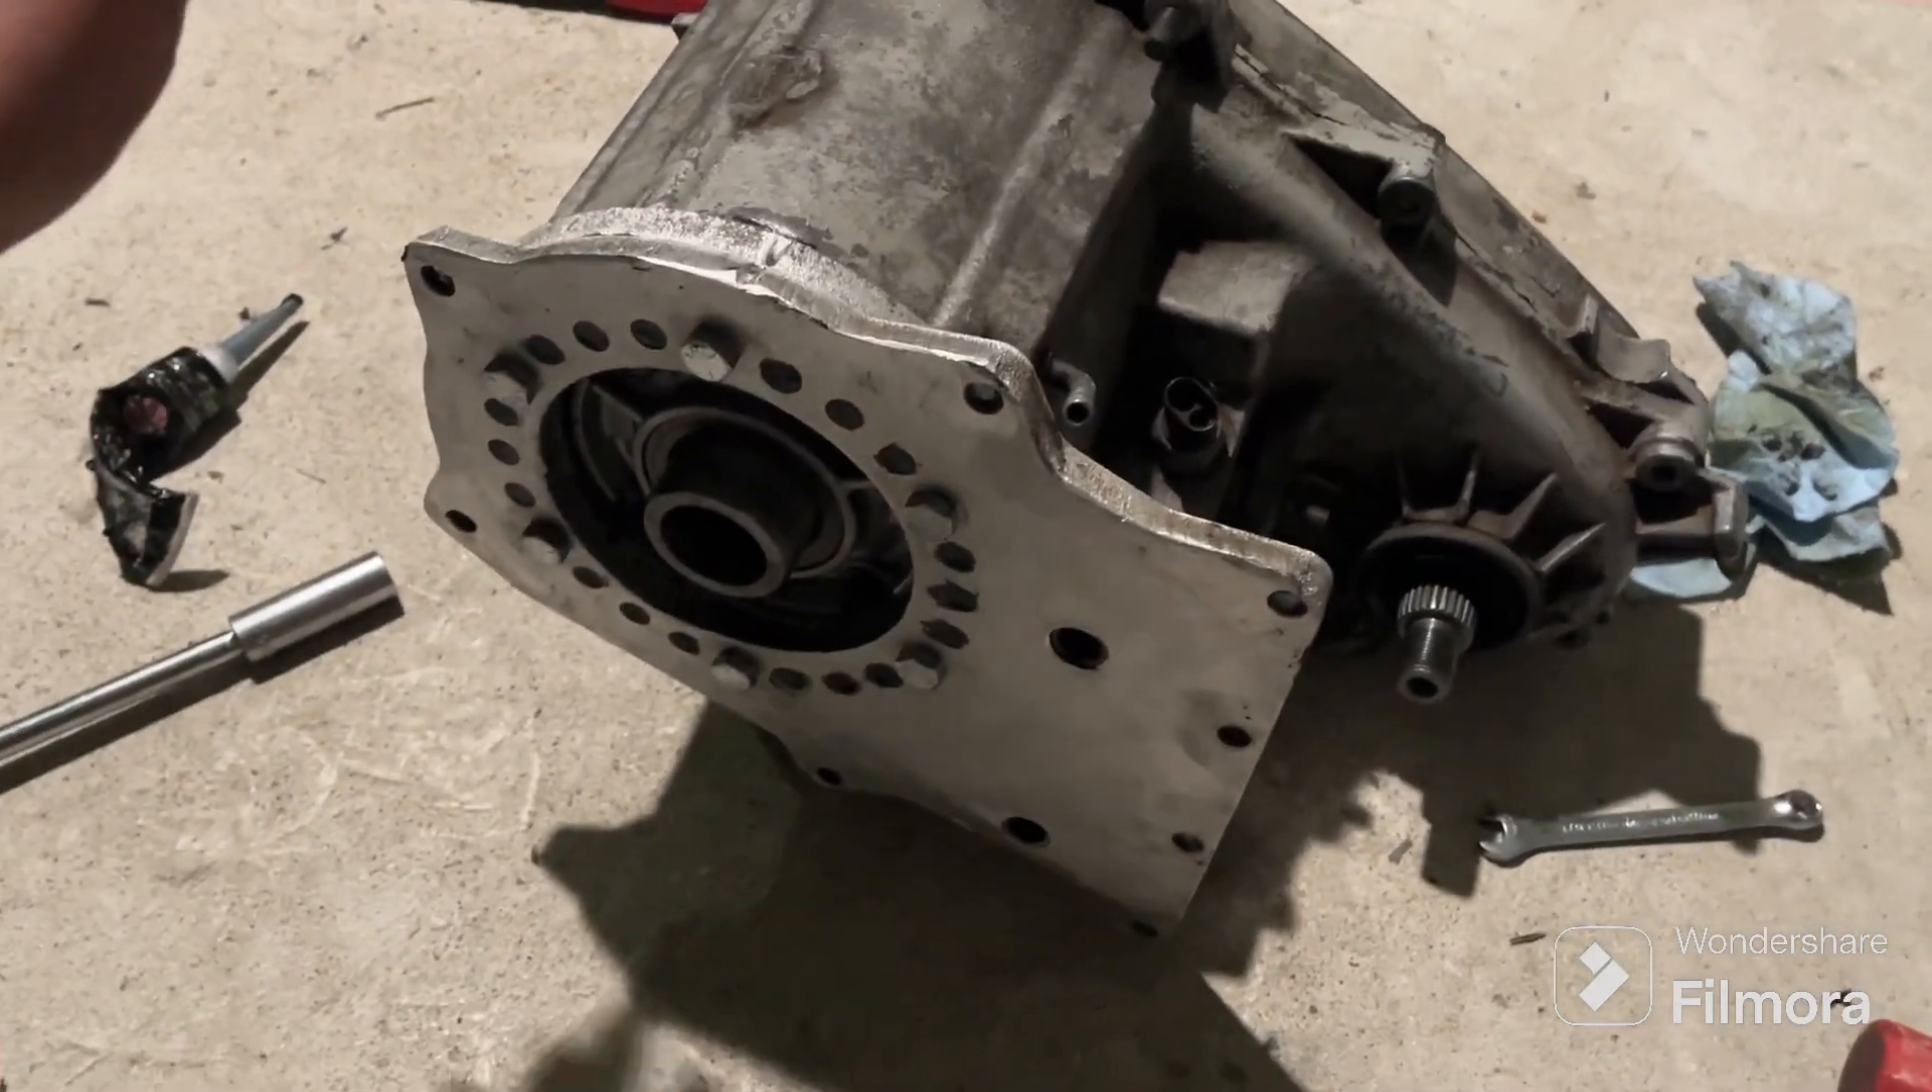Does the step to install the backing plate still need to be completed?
No.